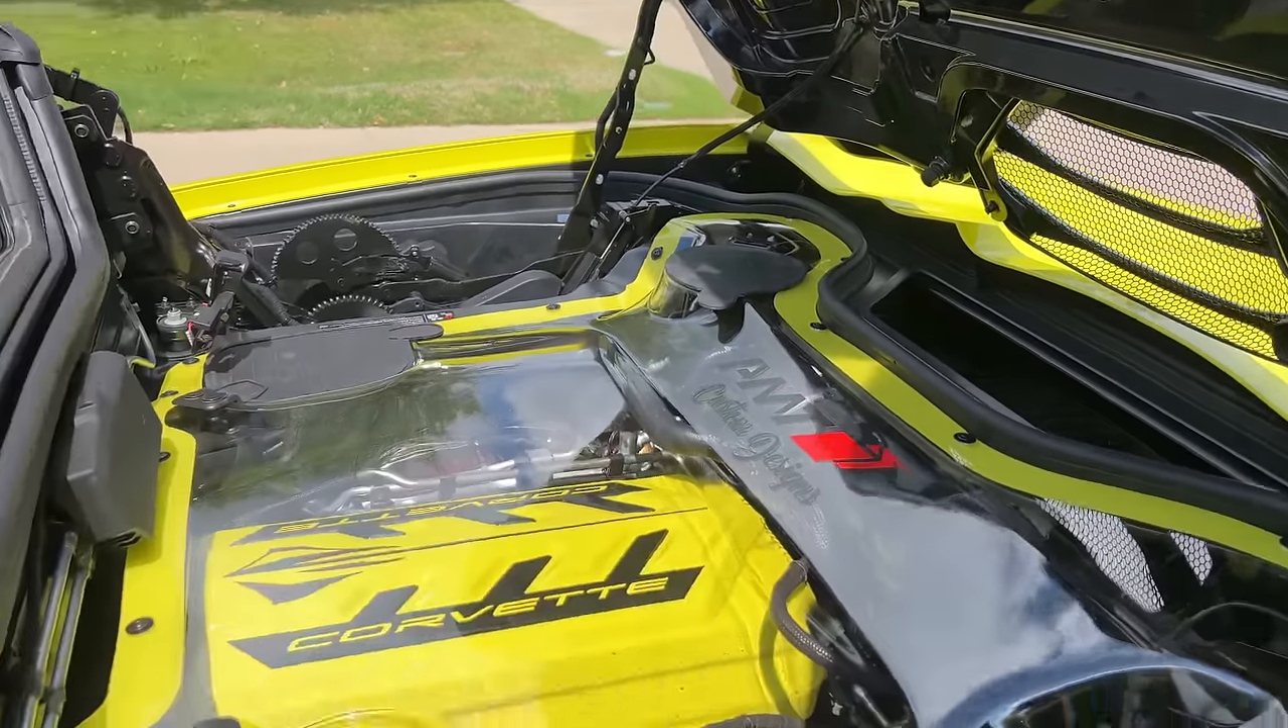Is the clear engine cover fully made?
Yes.